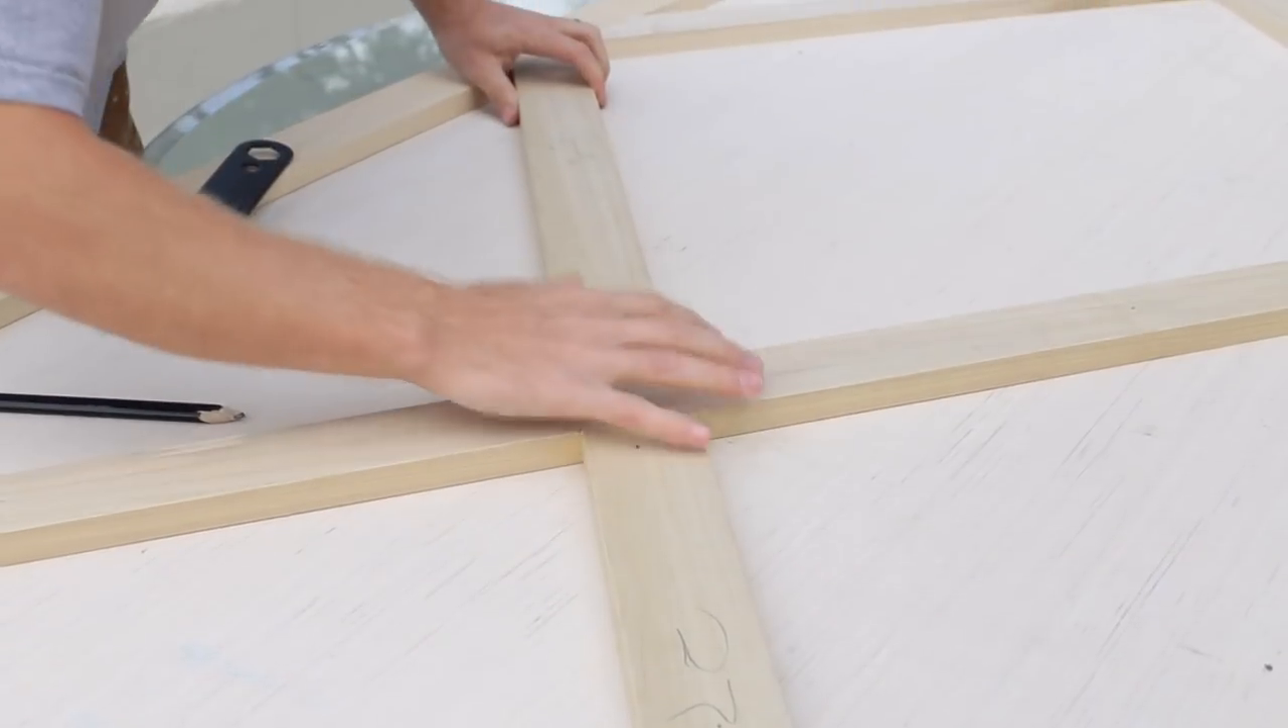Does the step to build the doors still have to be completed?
Yes.